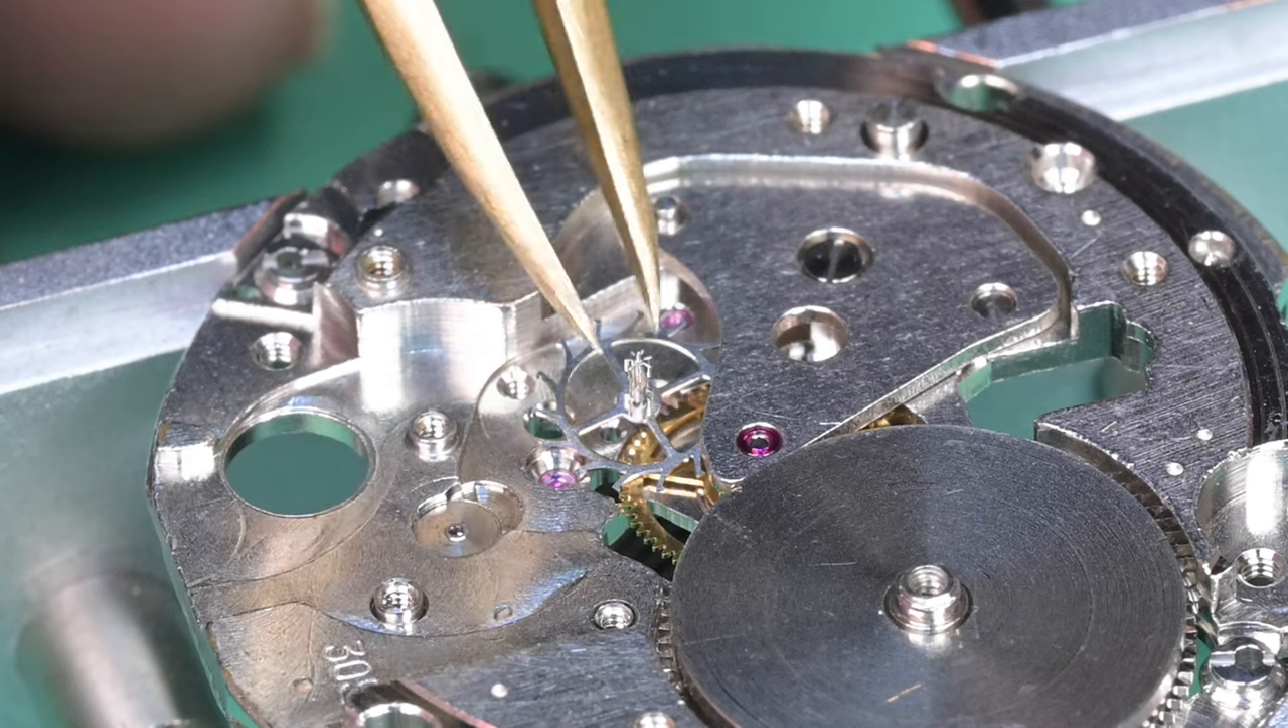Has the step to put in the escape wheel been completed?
No.